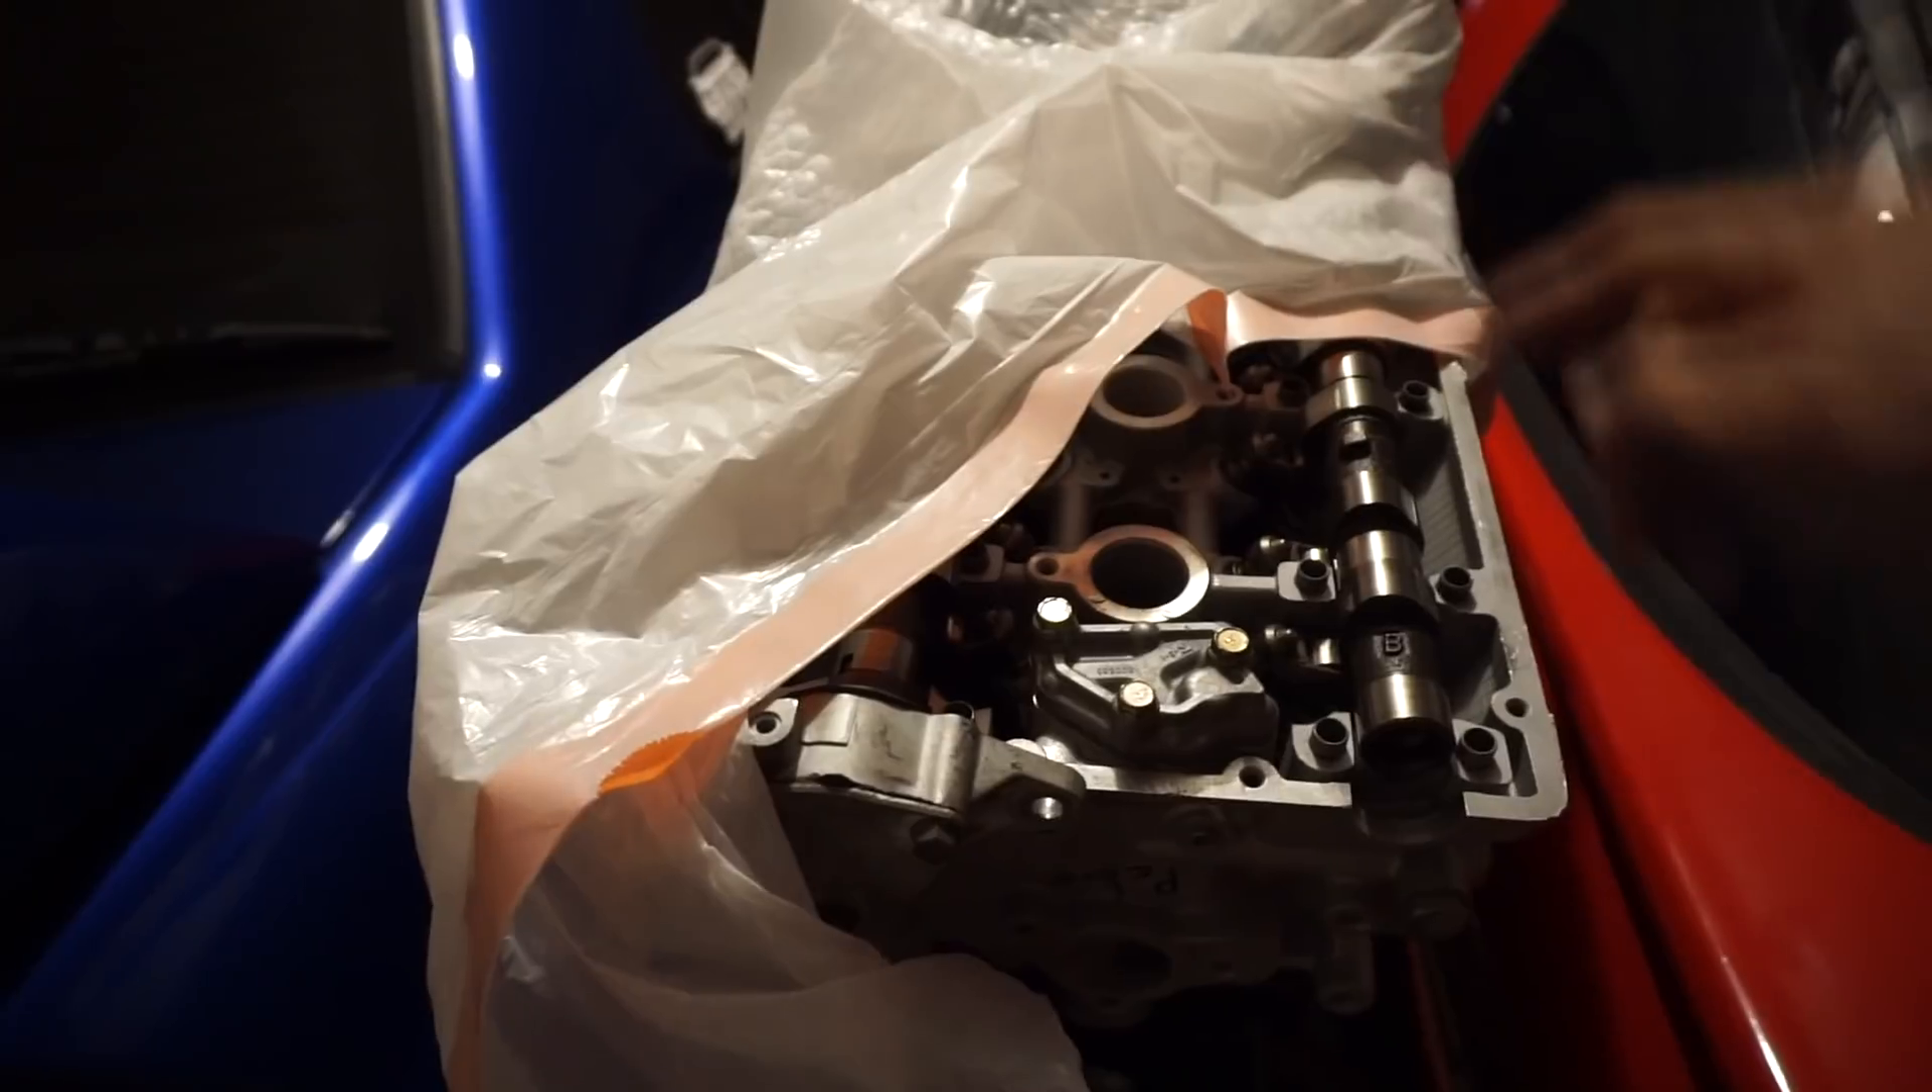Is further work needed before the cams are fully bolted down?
Yes.